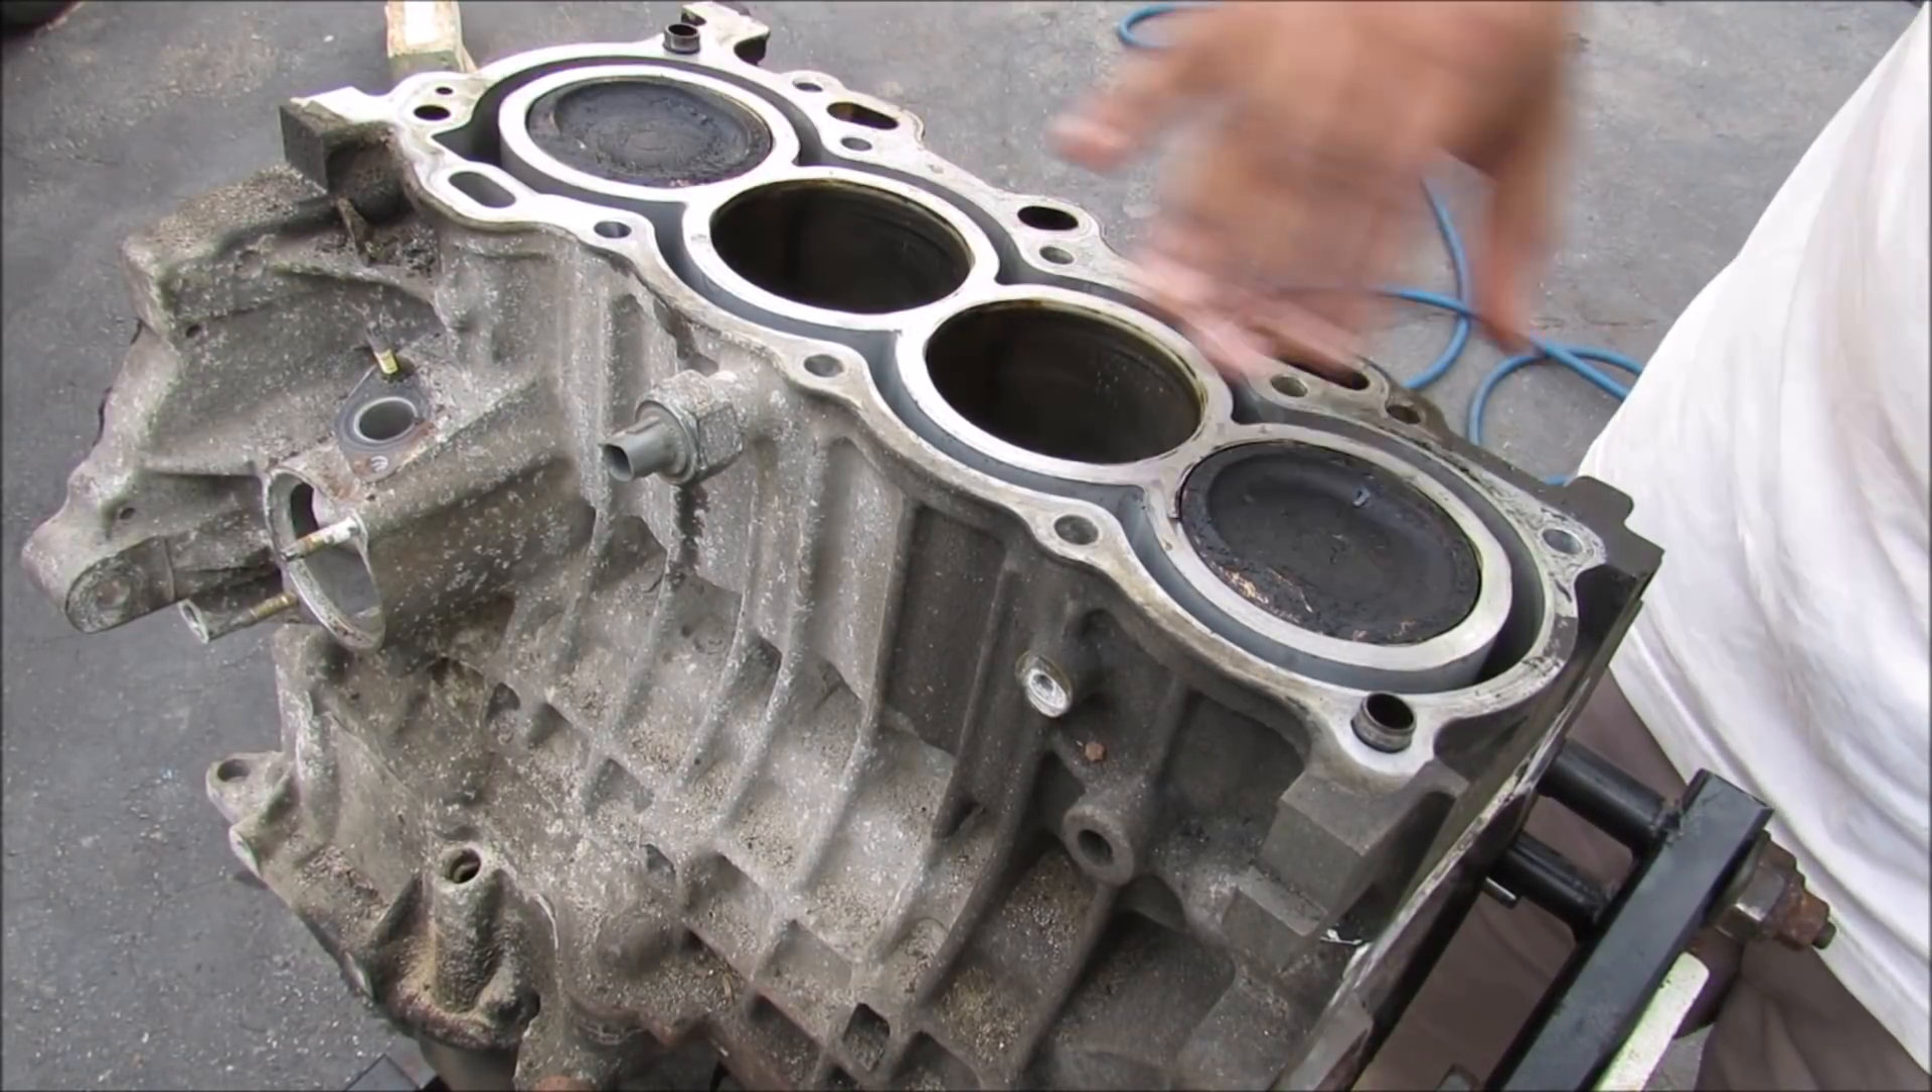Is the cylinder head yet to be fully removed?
No.